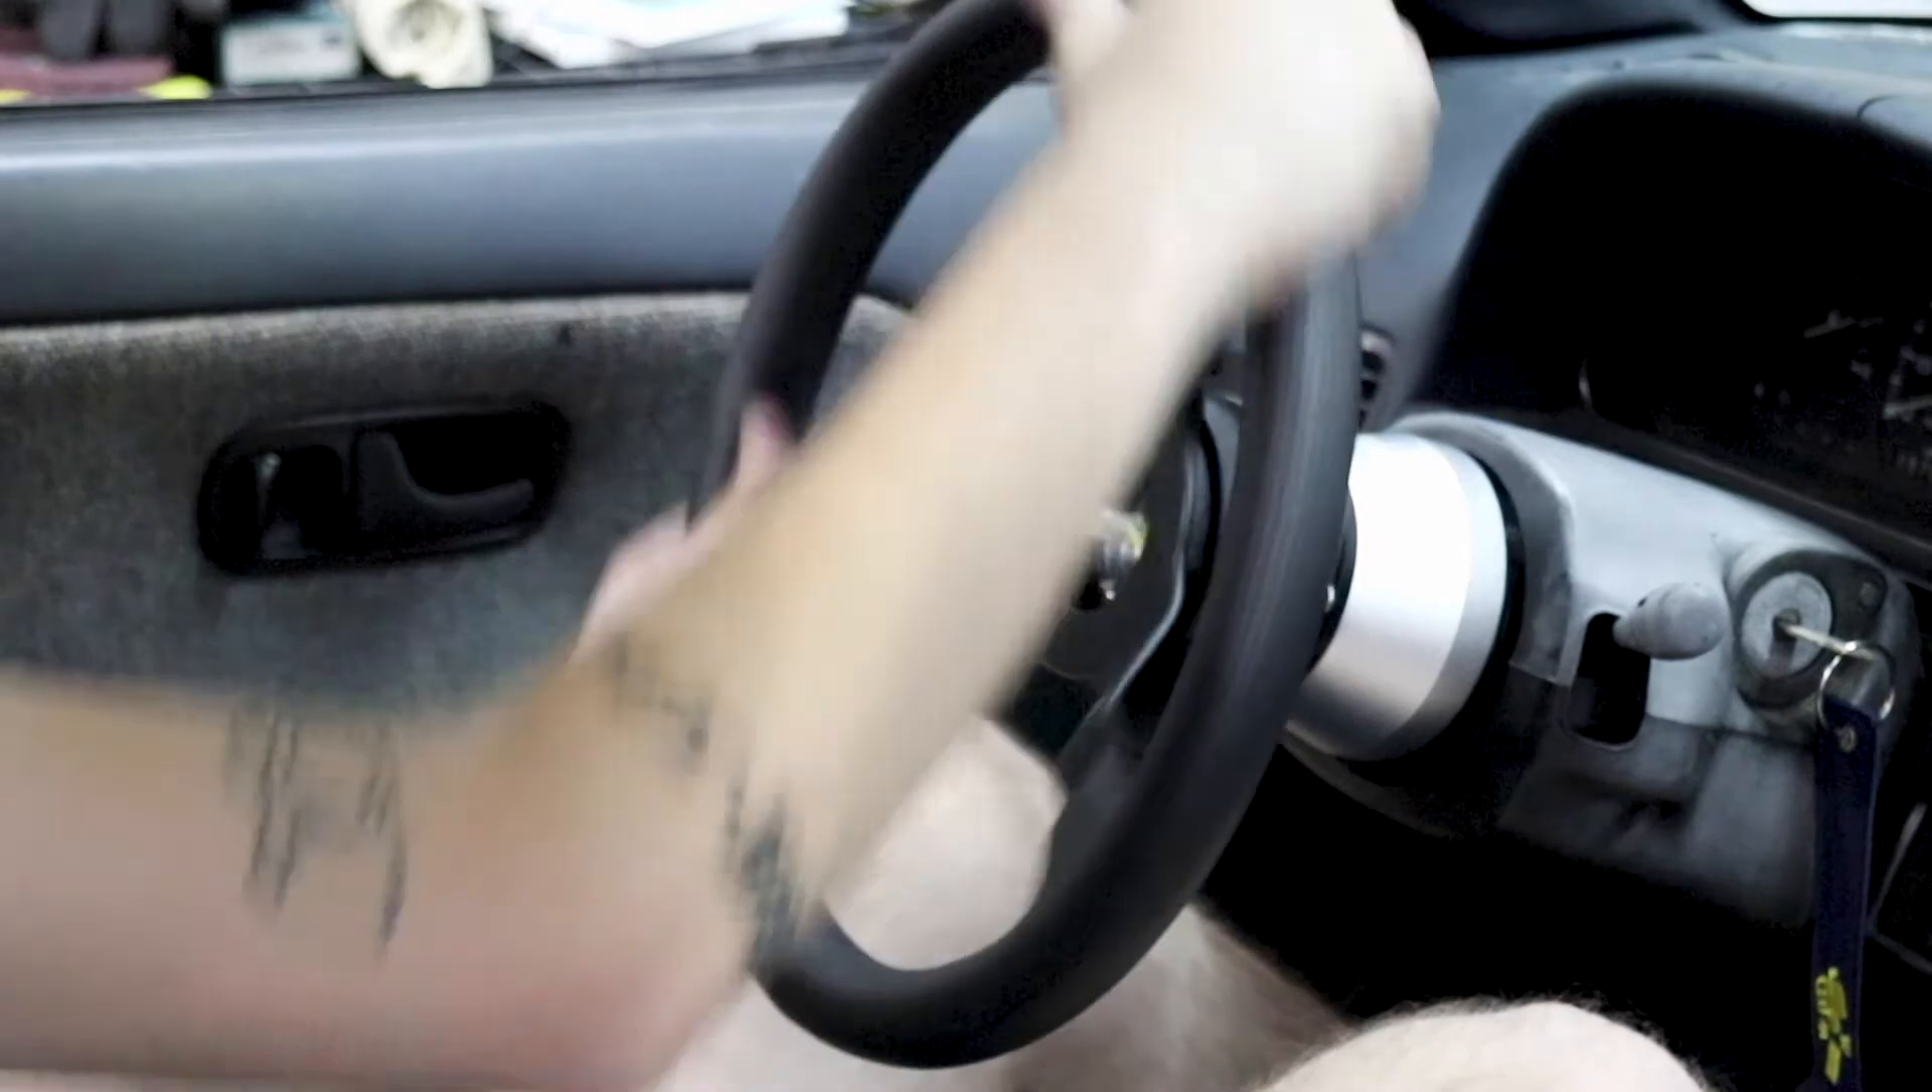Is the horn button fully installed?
No.